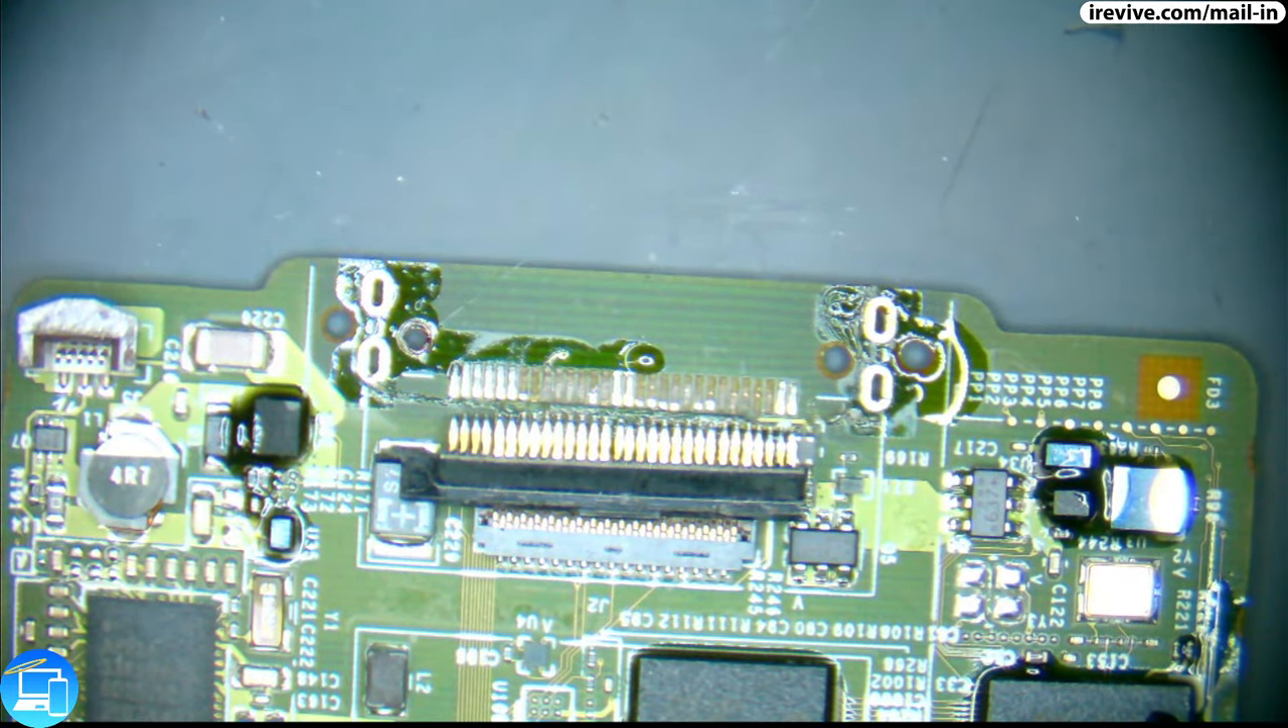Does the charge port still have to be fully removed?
No.